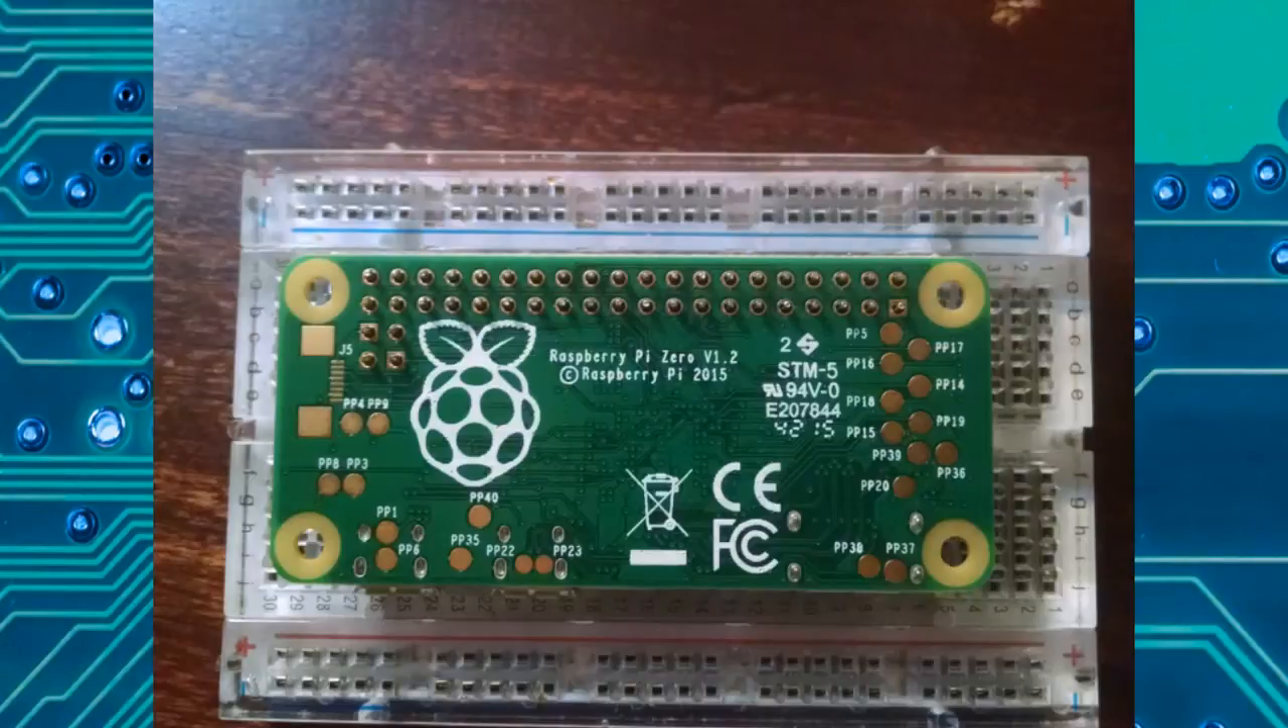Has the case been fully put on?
No.